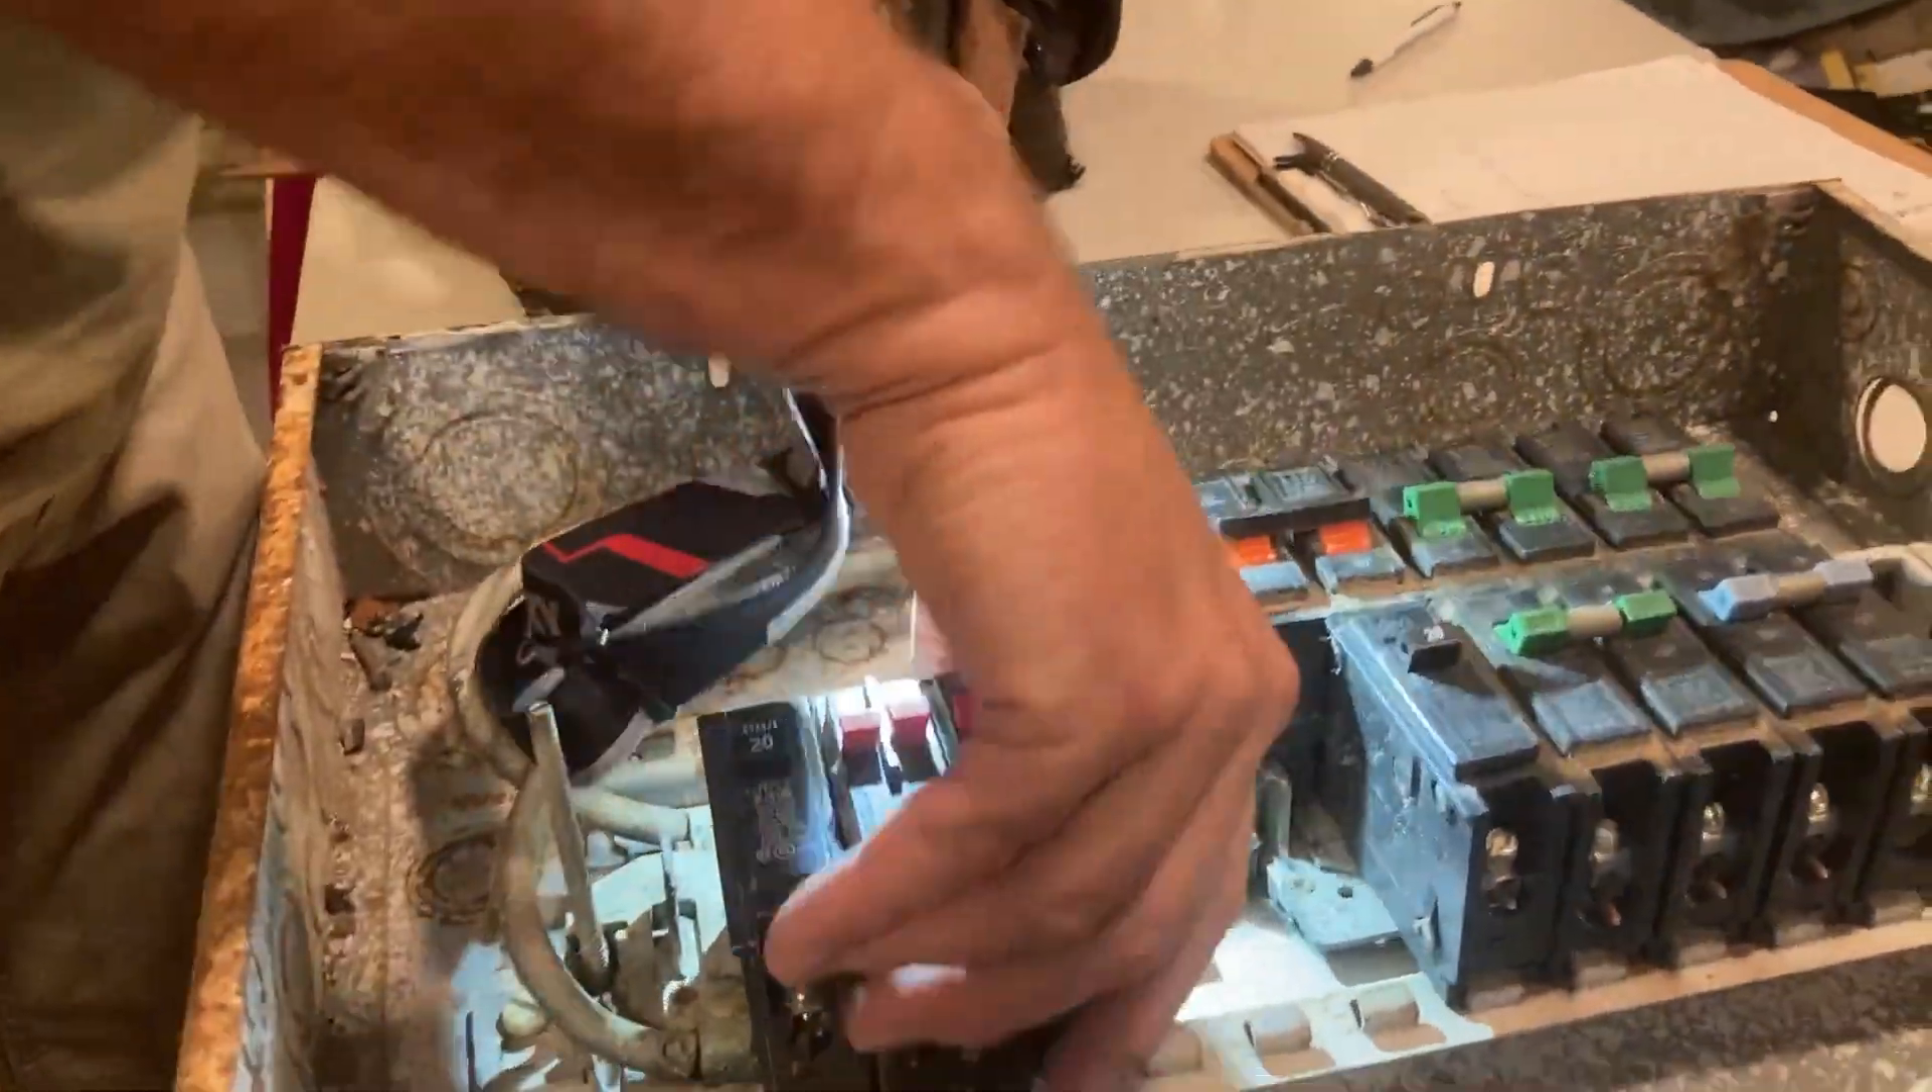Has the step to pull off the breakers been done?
No.